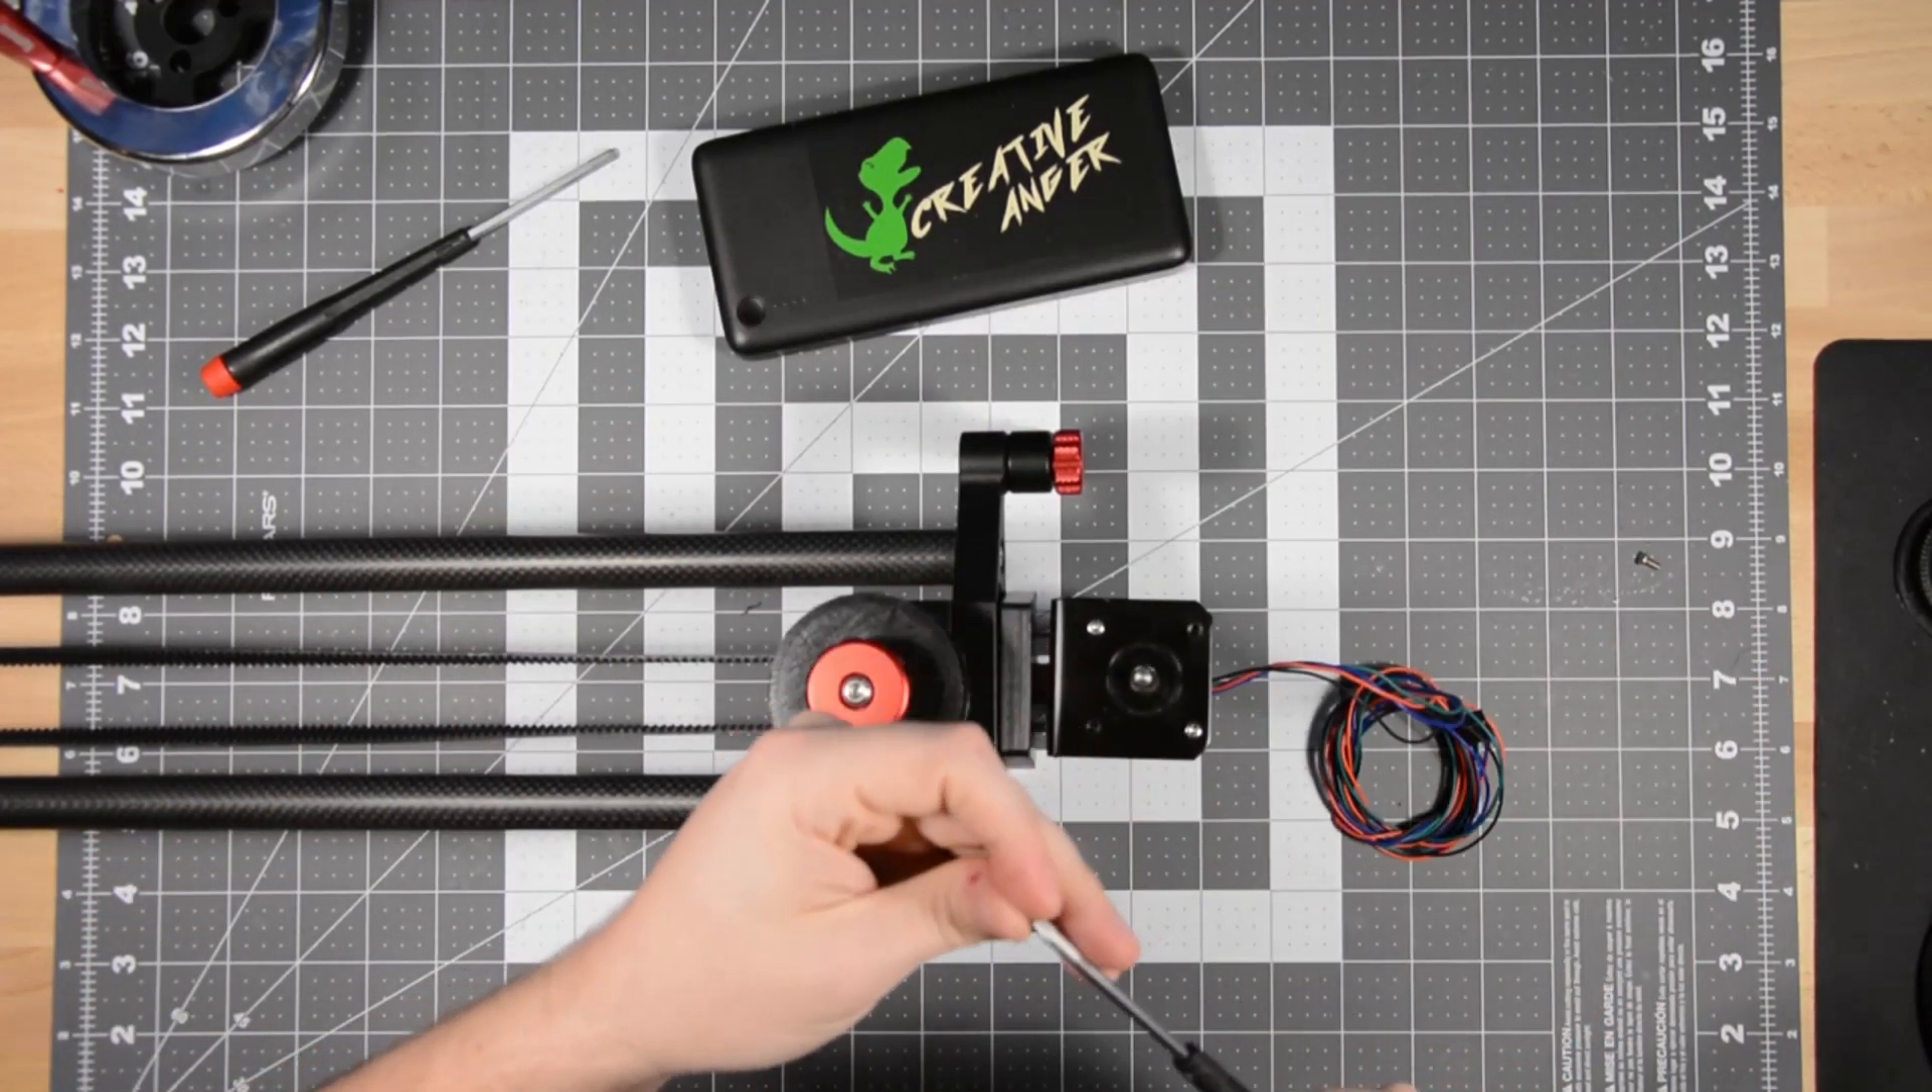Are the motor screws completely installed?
No.